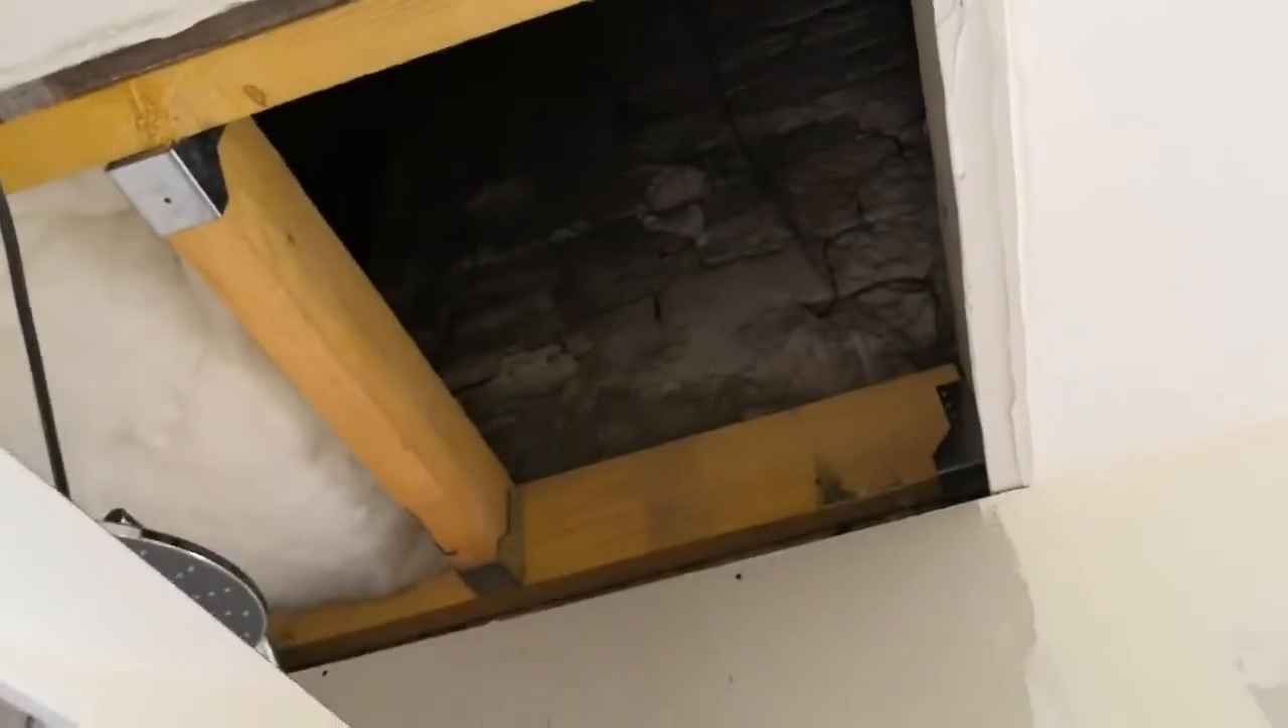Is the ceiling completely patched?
No.